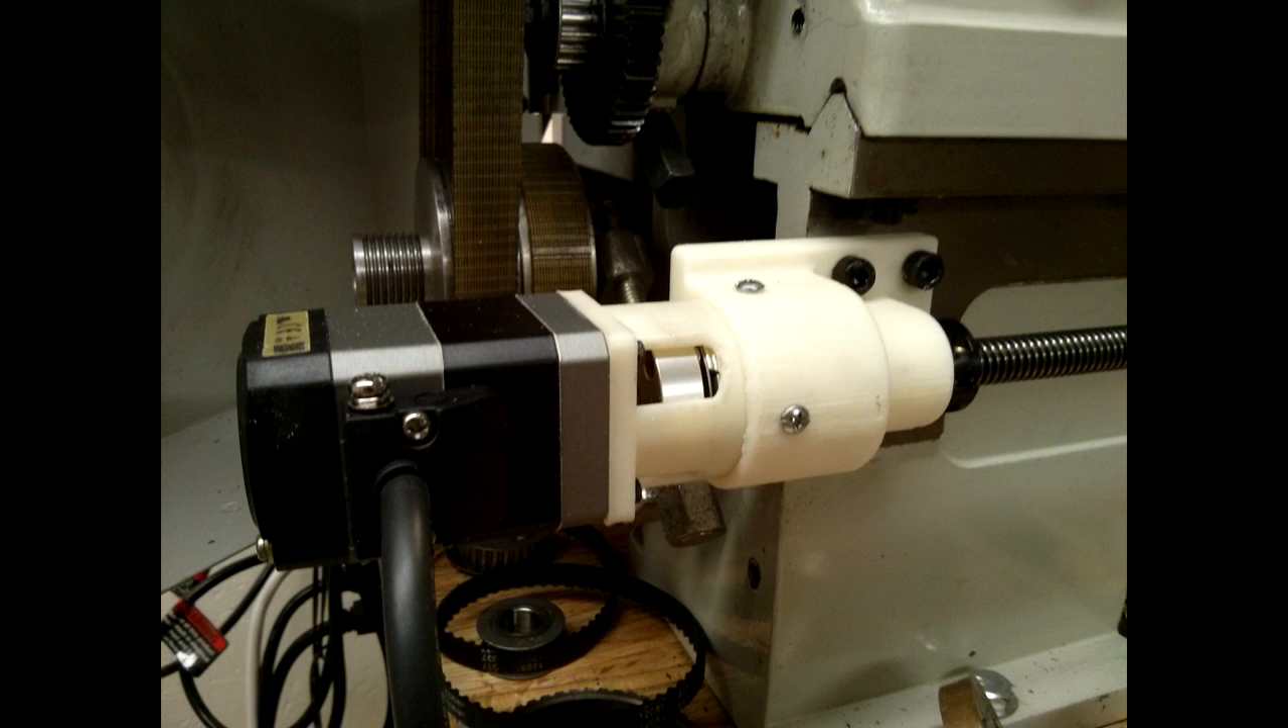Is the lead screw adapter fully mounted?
Yes.